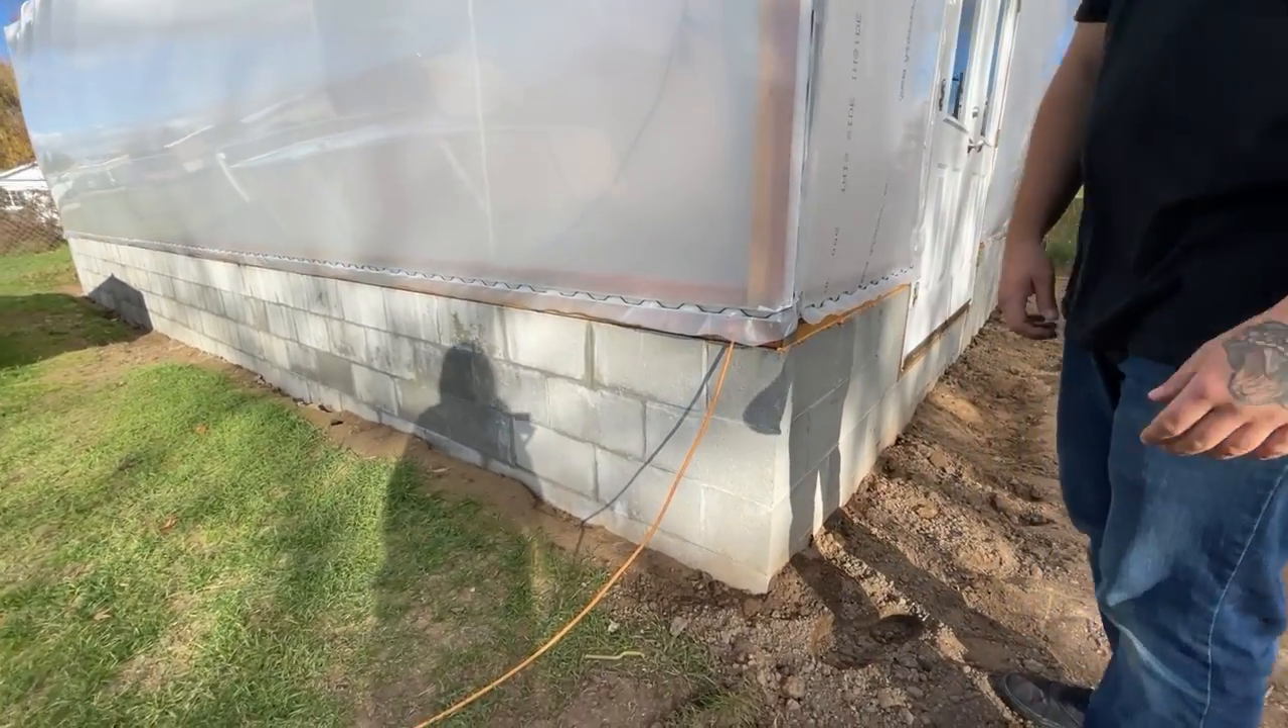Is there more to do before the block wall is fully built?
No.